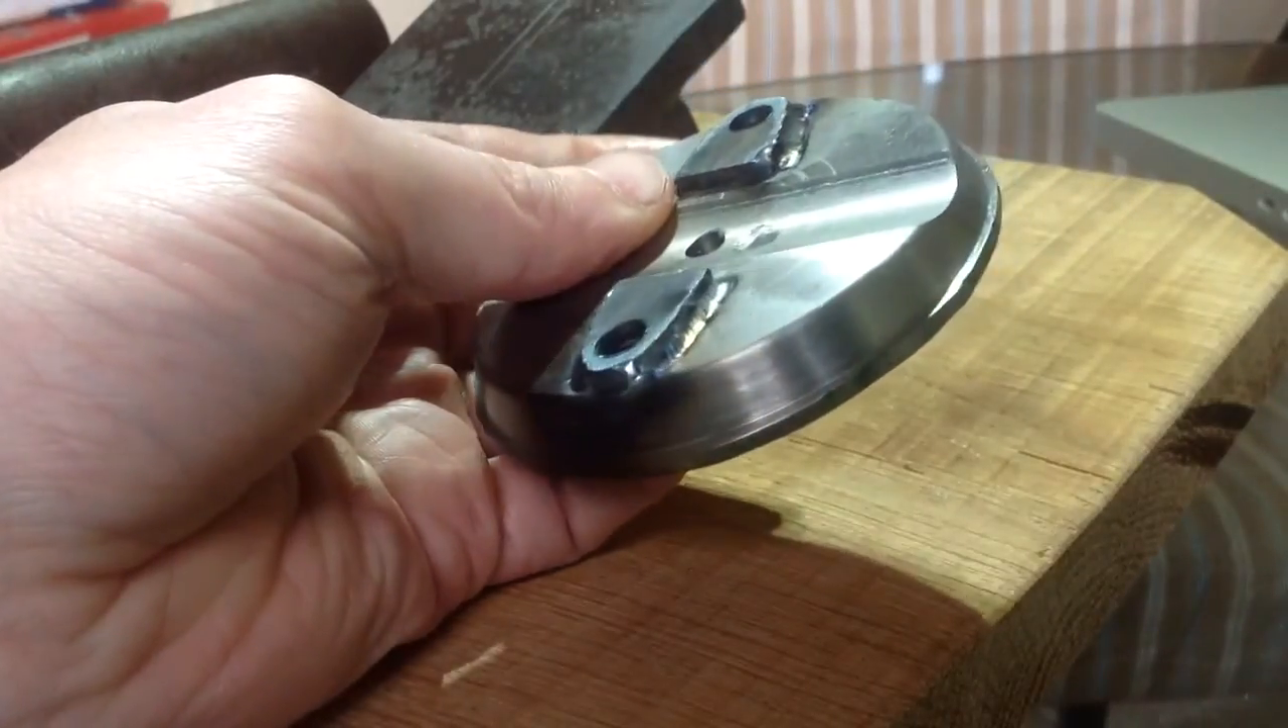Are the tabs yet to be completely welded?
No.